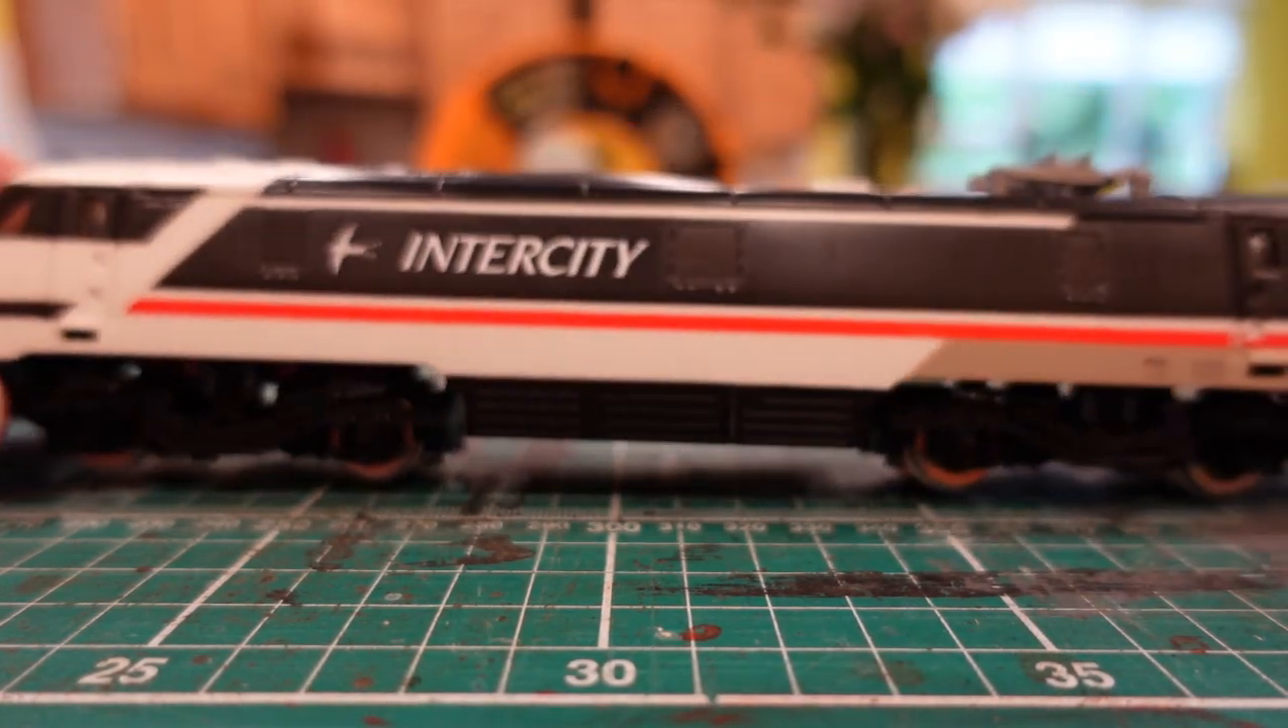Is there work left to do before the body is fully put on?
No.